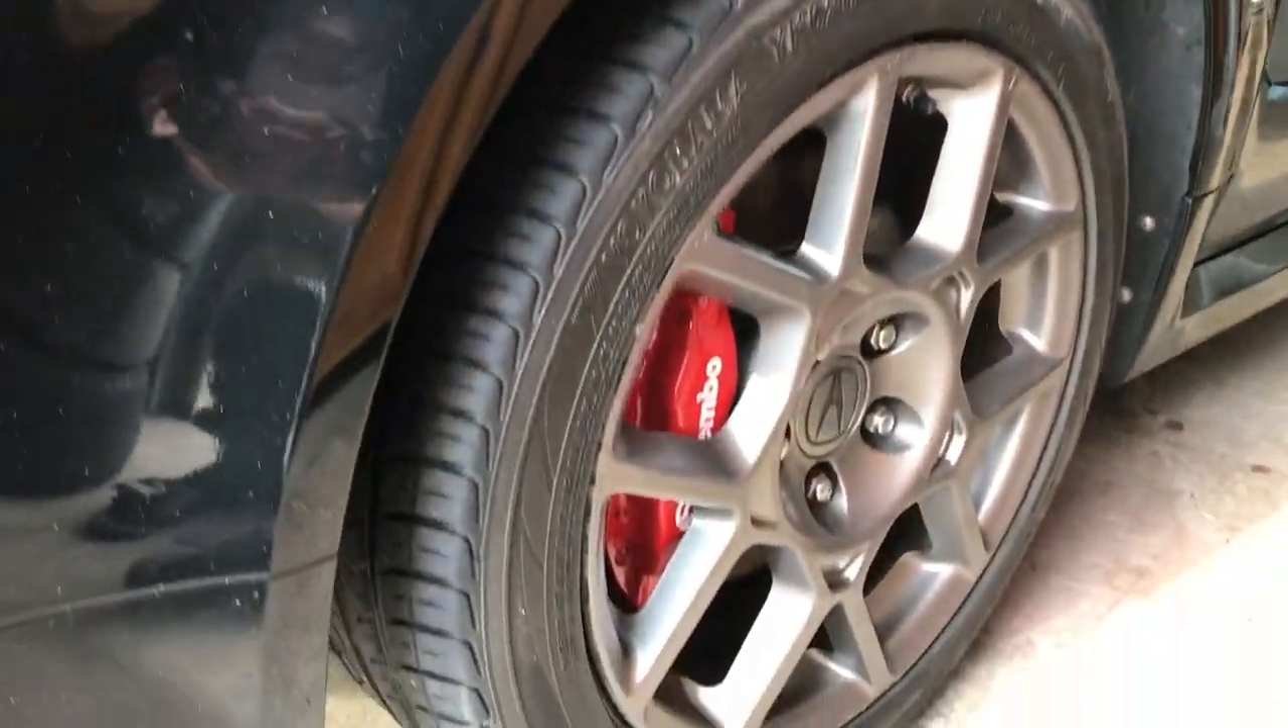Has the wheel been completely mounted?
Yes.